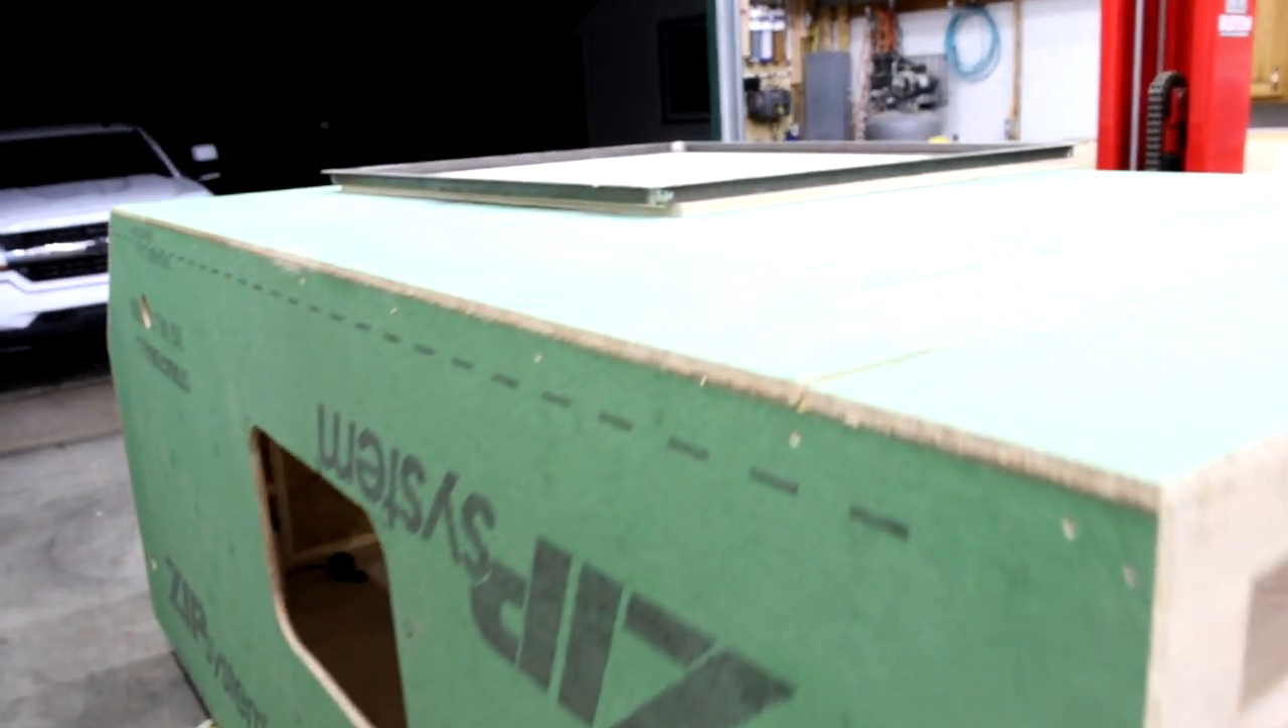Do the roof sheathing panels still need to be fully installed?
No.